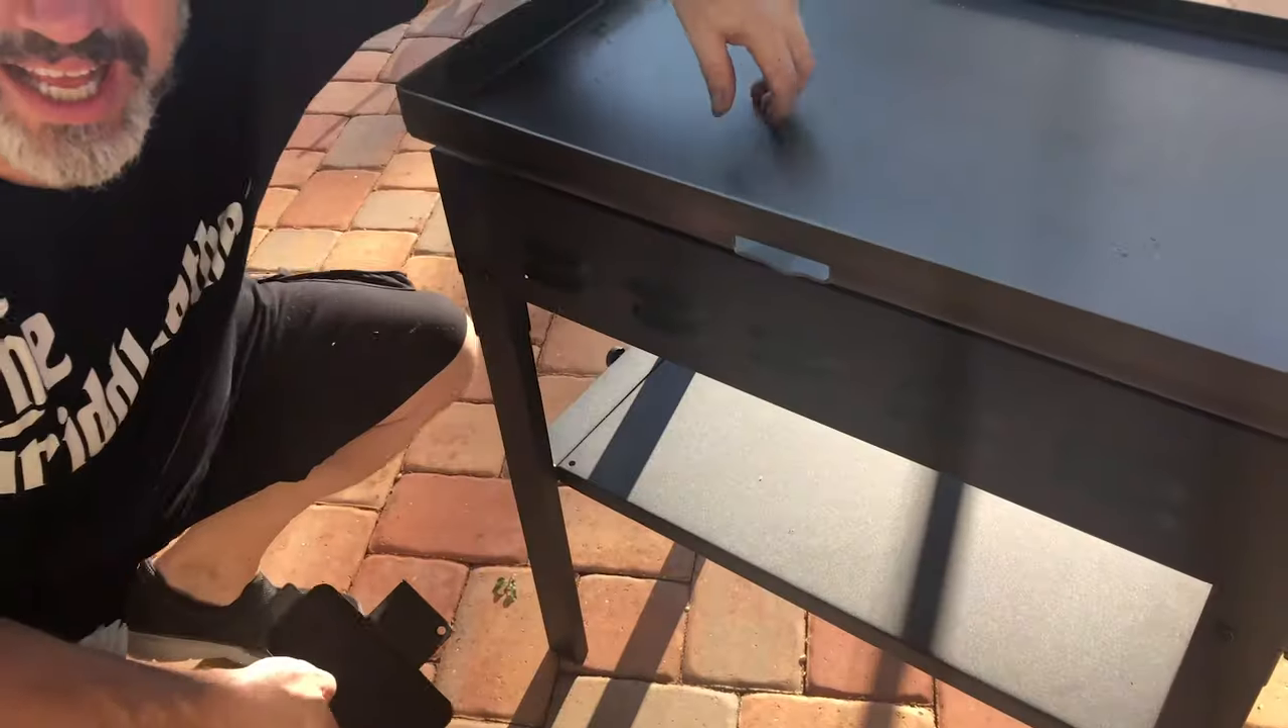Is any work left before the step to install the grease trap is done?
Yes.